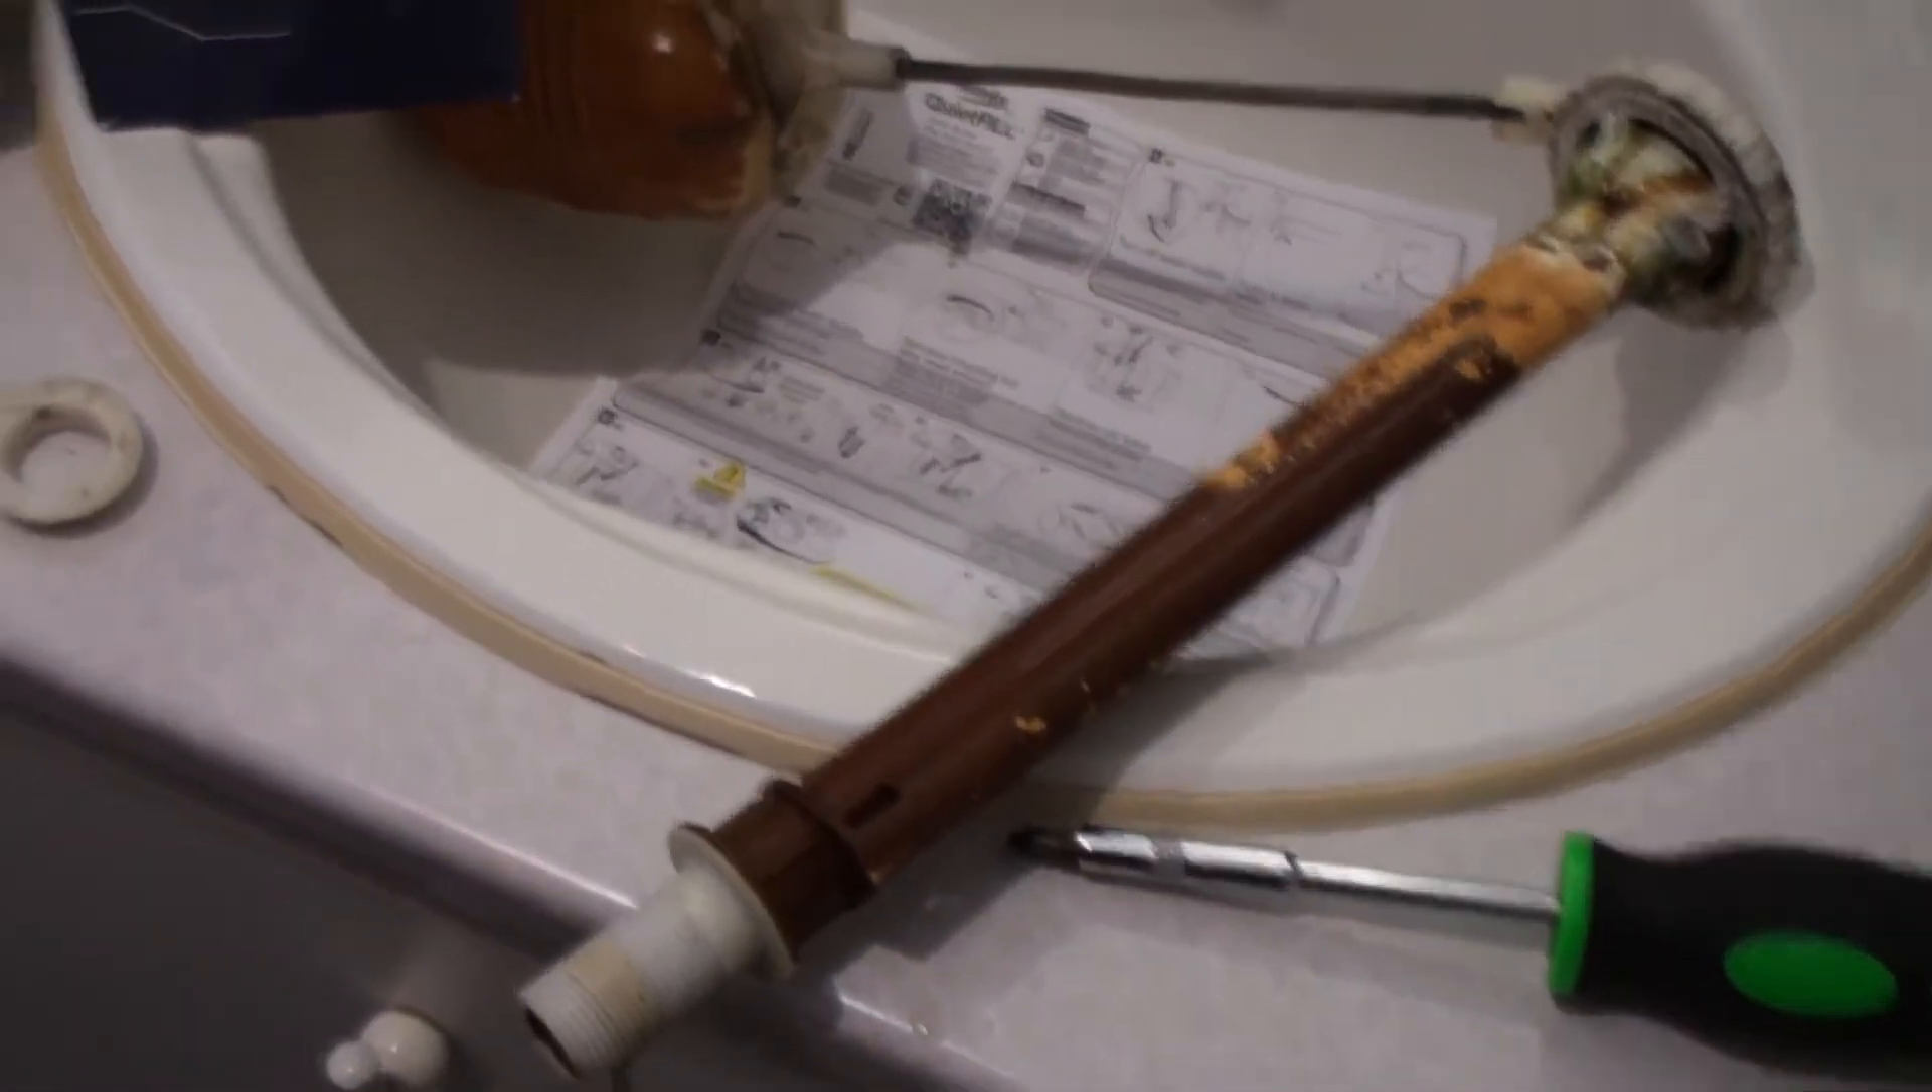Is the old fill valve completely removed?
Yes.